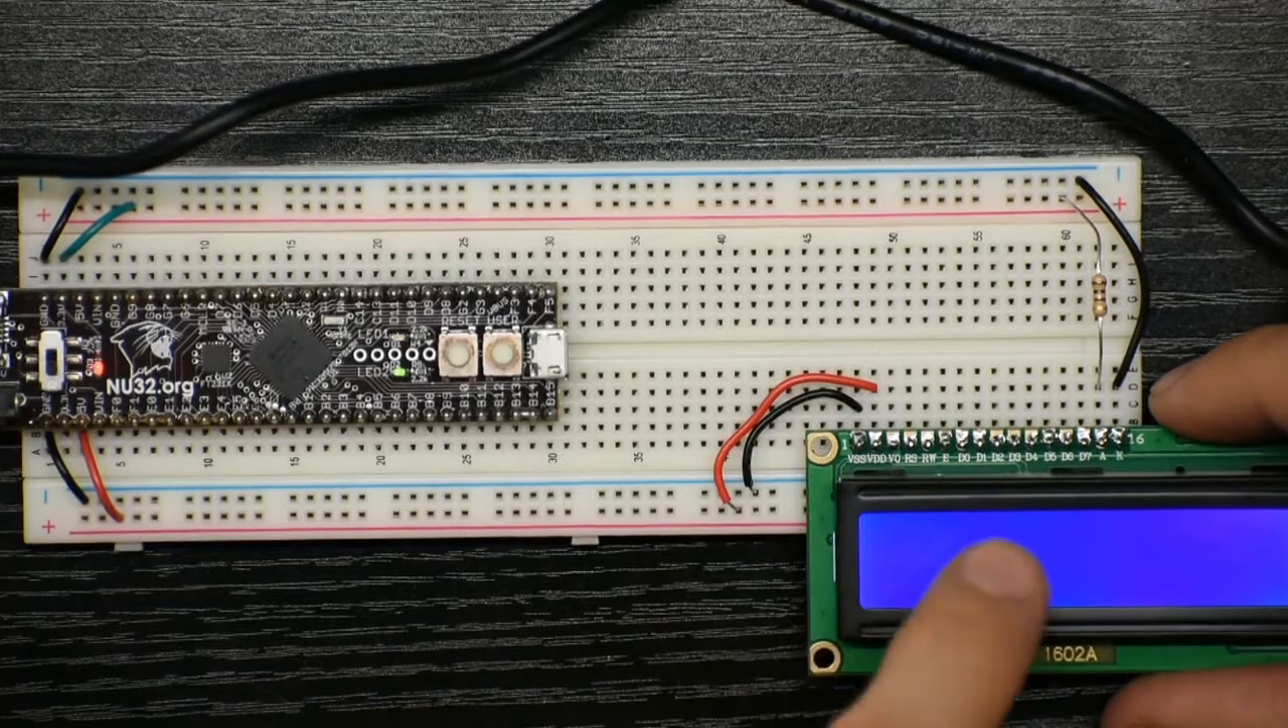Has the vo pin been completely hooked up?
No.